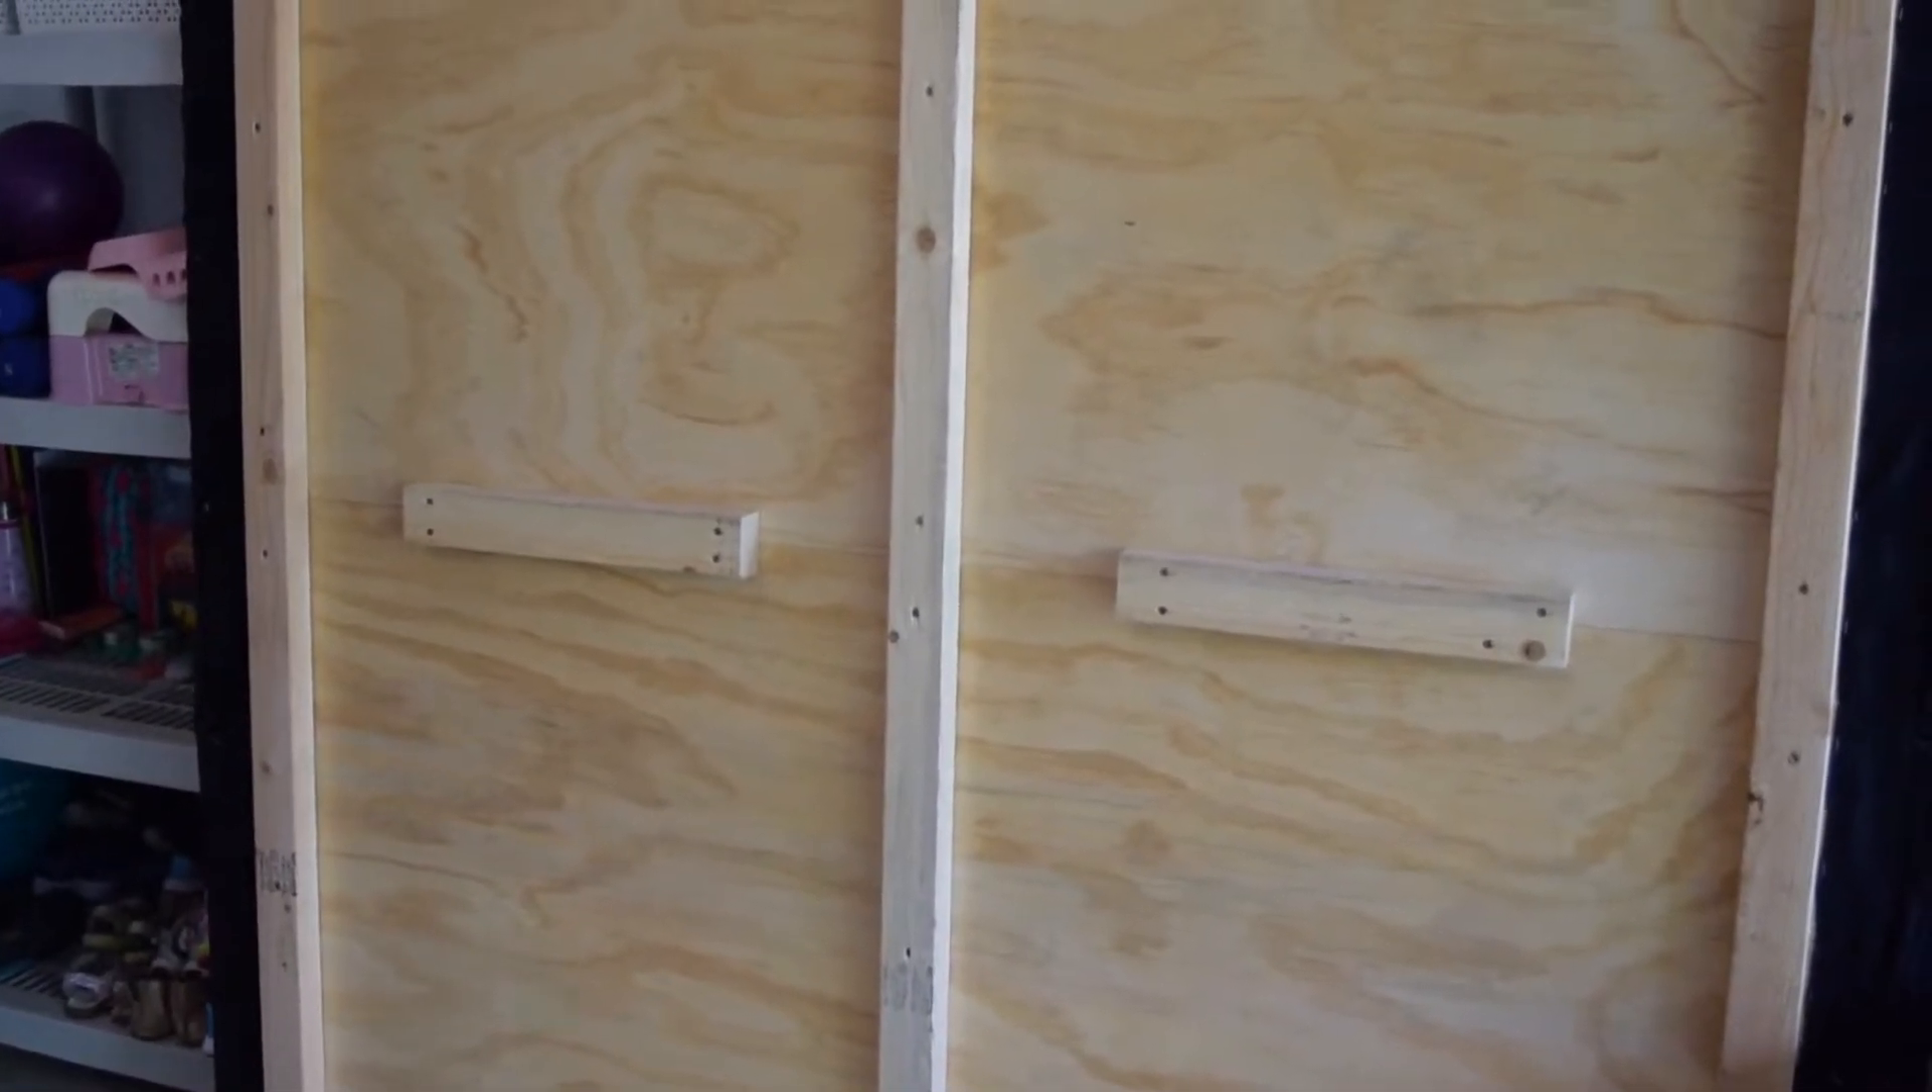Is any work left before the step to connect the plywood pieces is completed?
No.